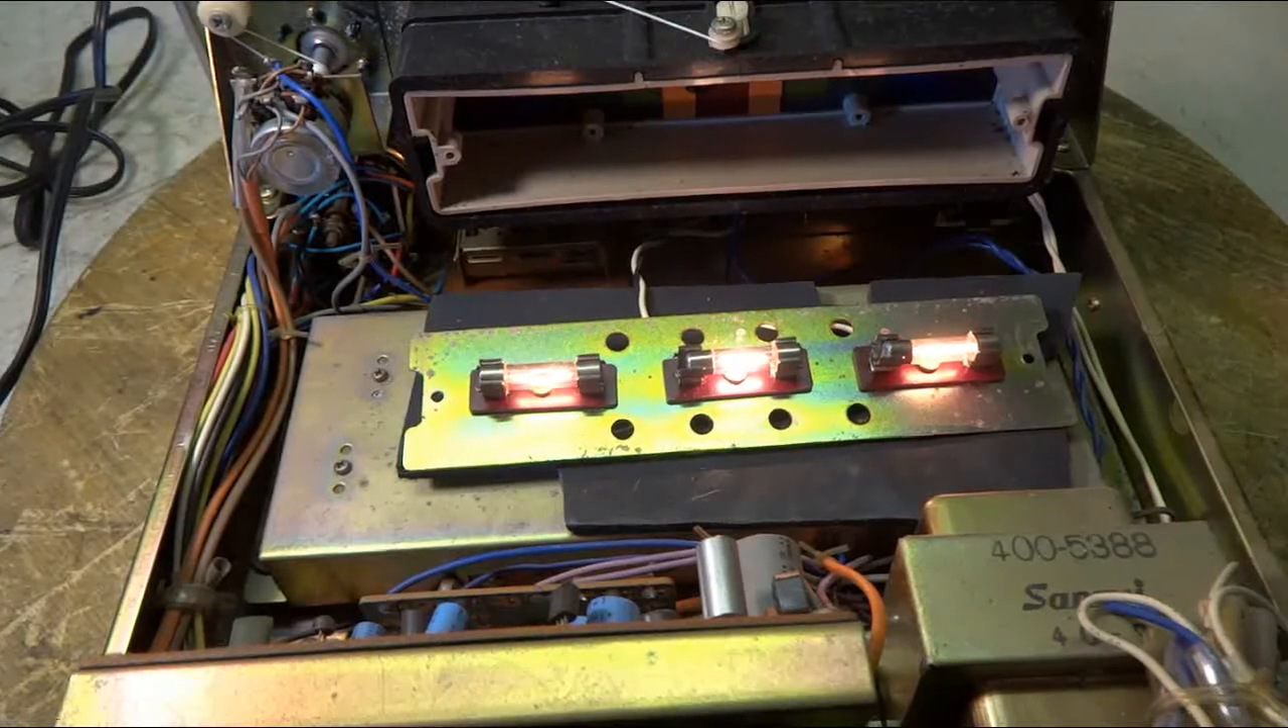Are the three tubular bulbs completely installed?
Yes.